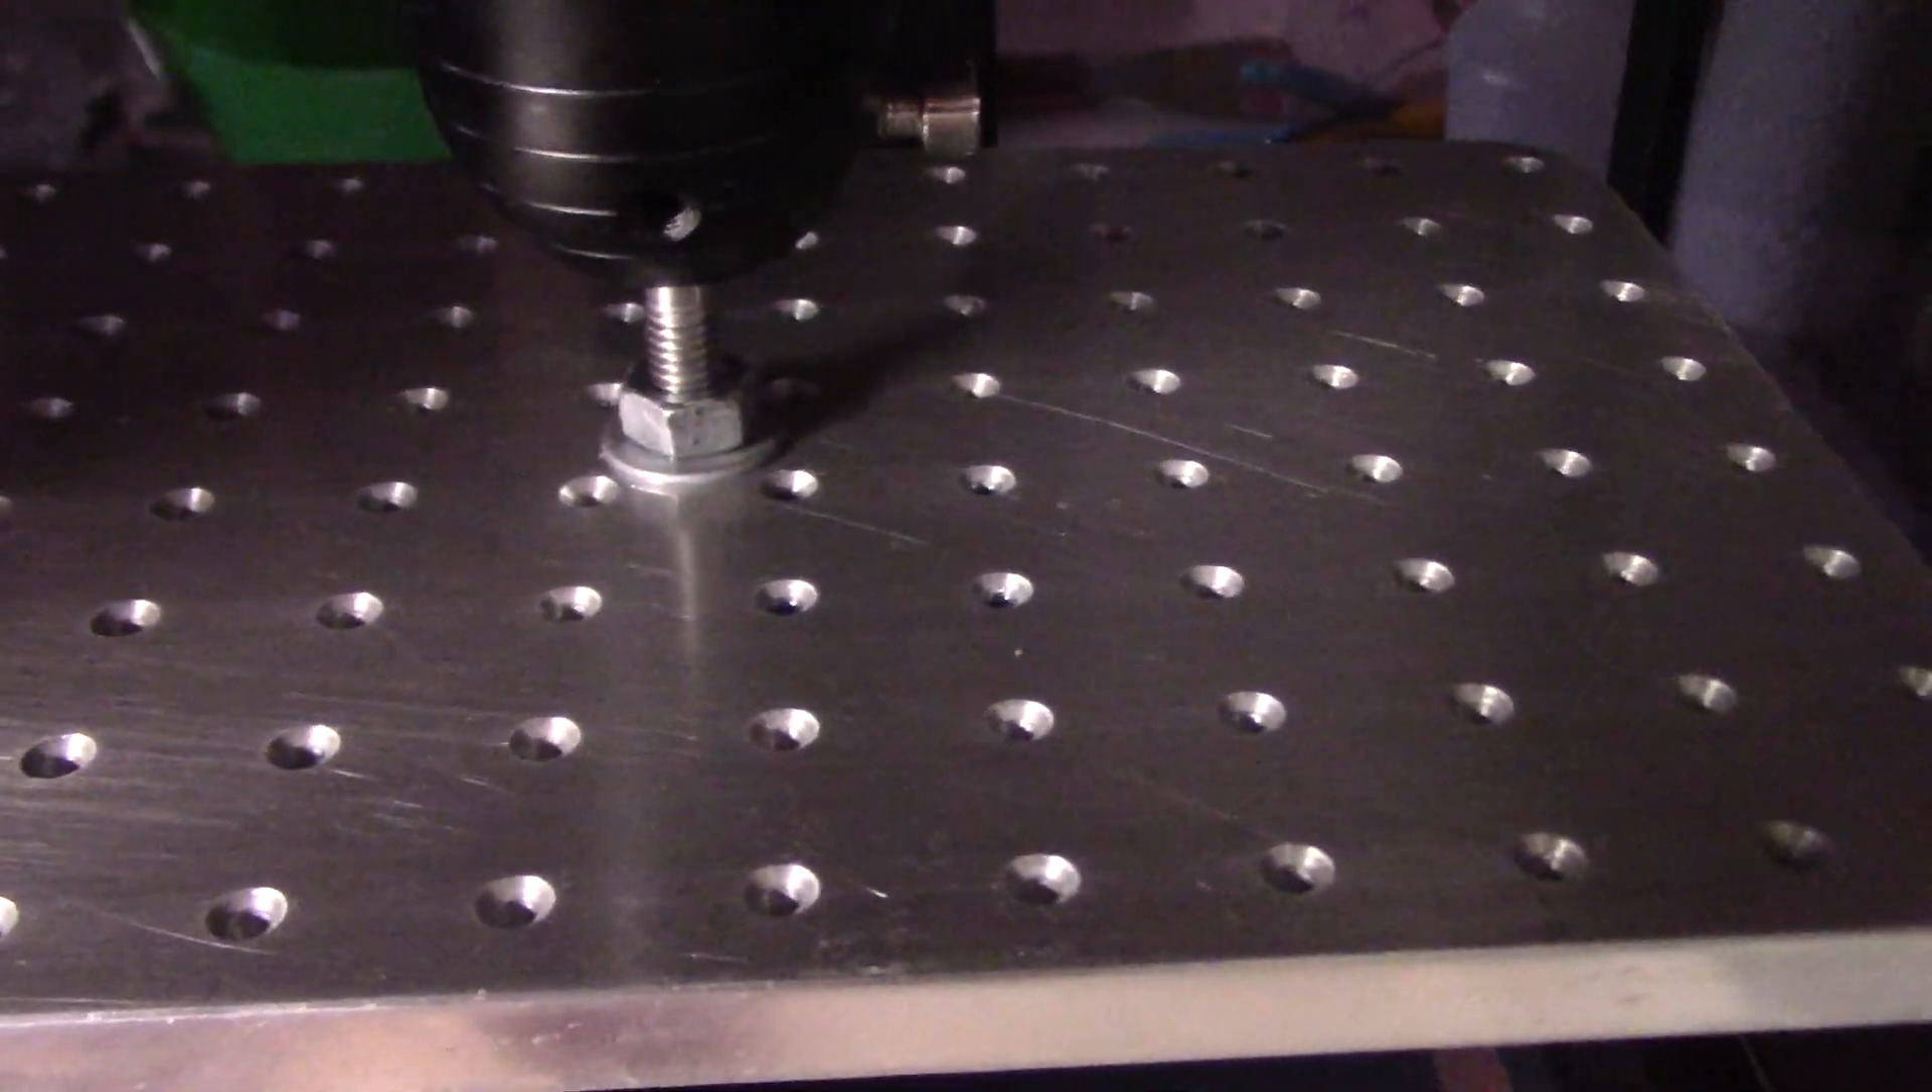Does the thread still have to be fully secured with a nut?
No.